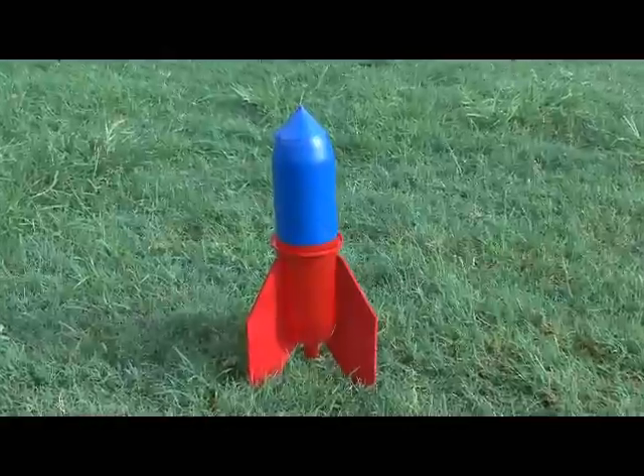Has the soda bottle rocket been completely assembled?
Yes.